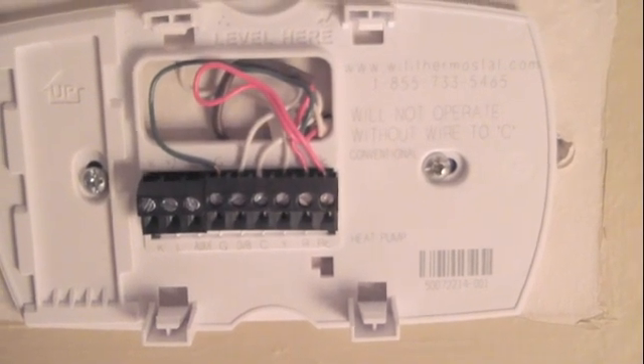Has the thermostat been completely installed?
No.